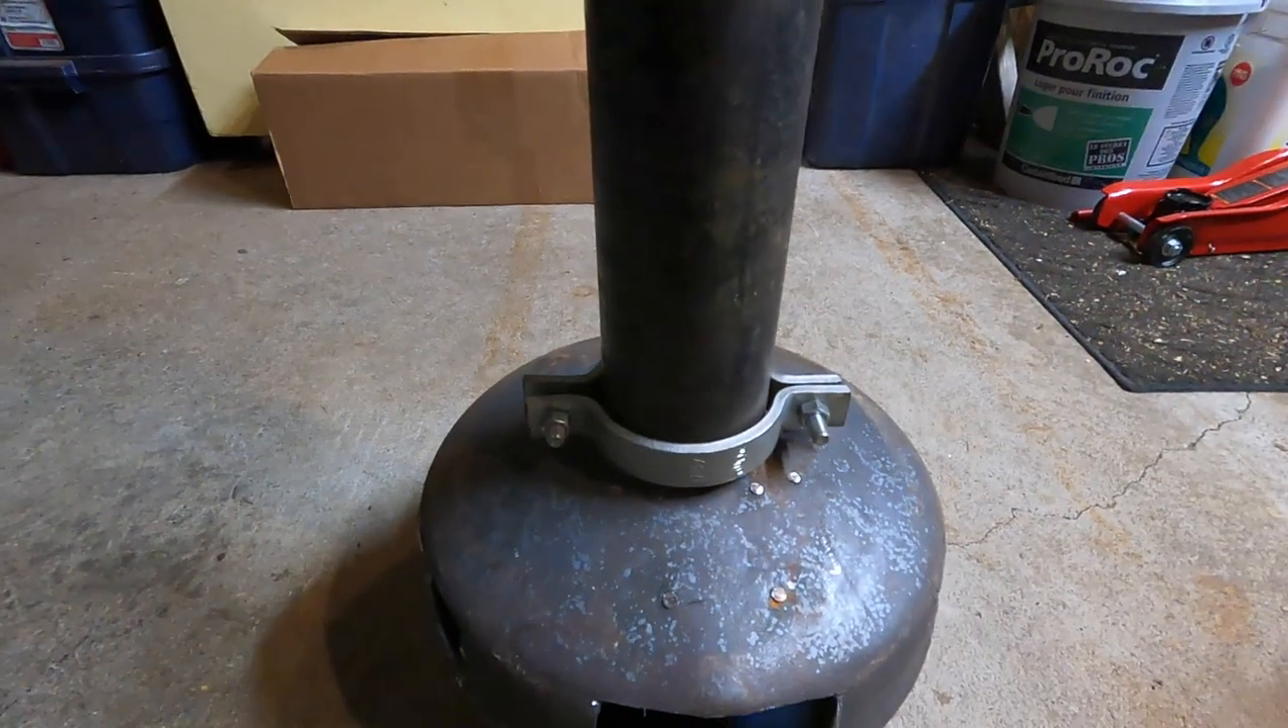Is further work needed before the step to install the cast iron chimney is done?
No.